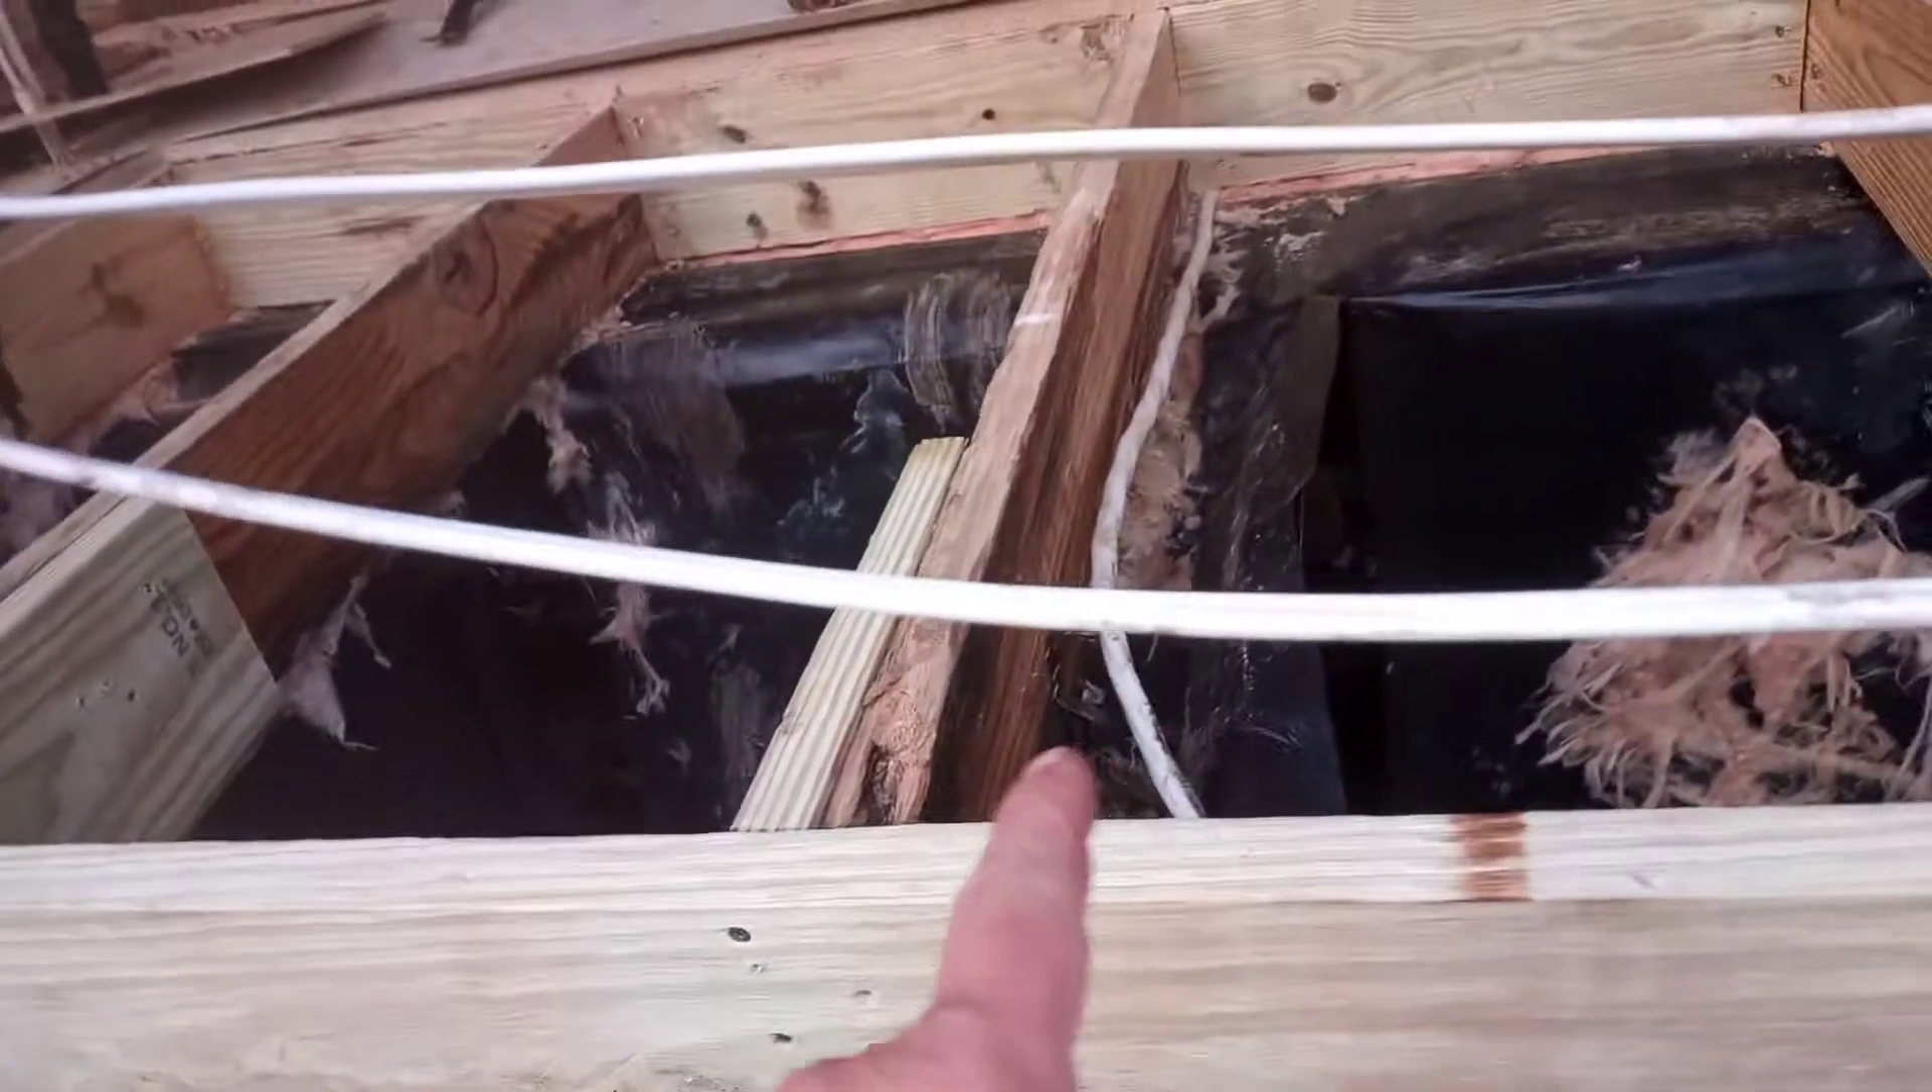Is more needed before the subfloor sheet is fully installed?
Yes.